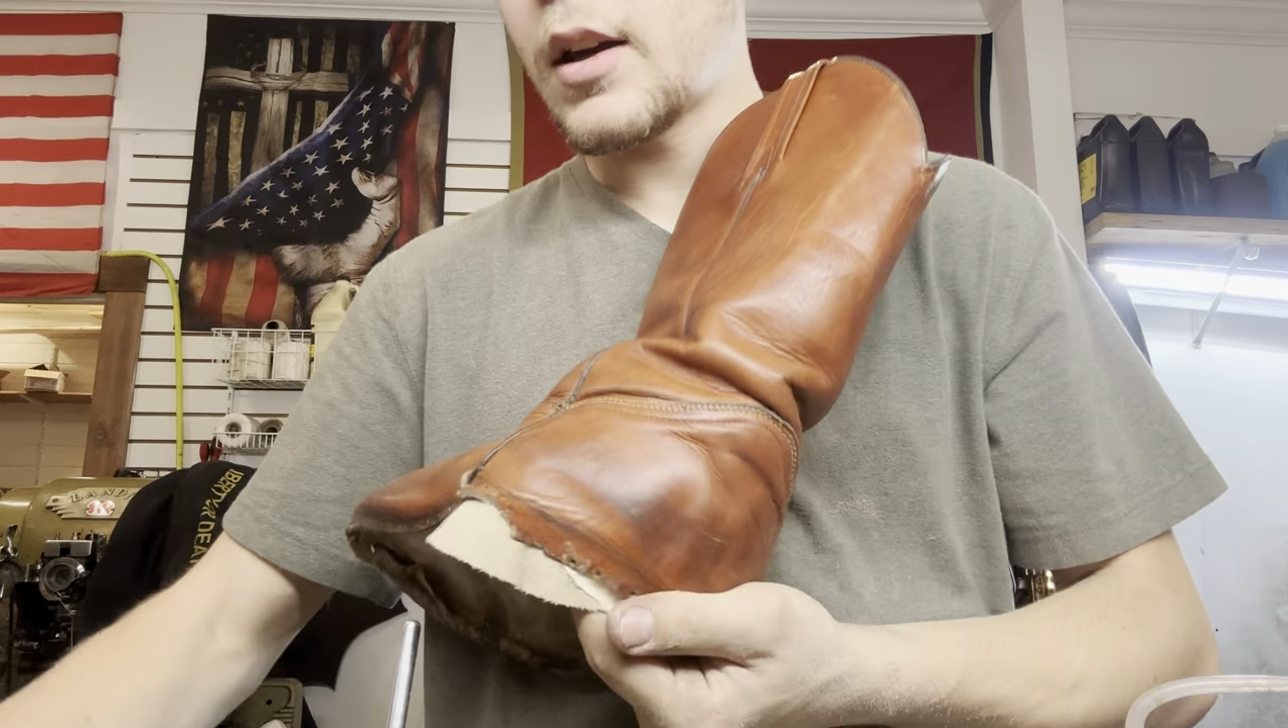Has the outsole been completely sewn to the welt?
No.